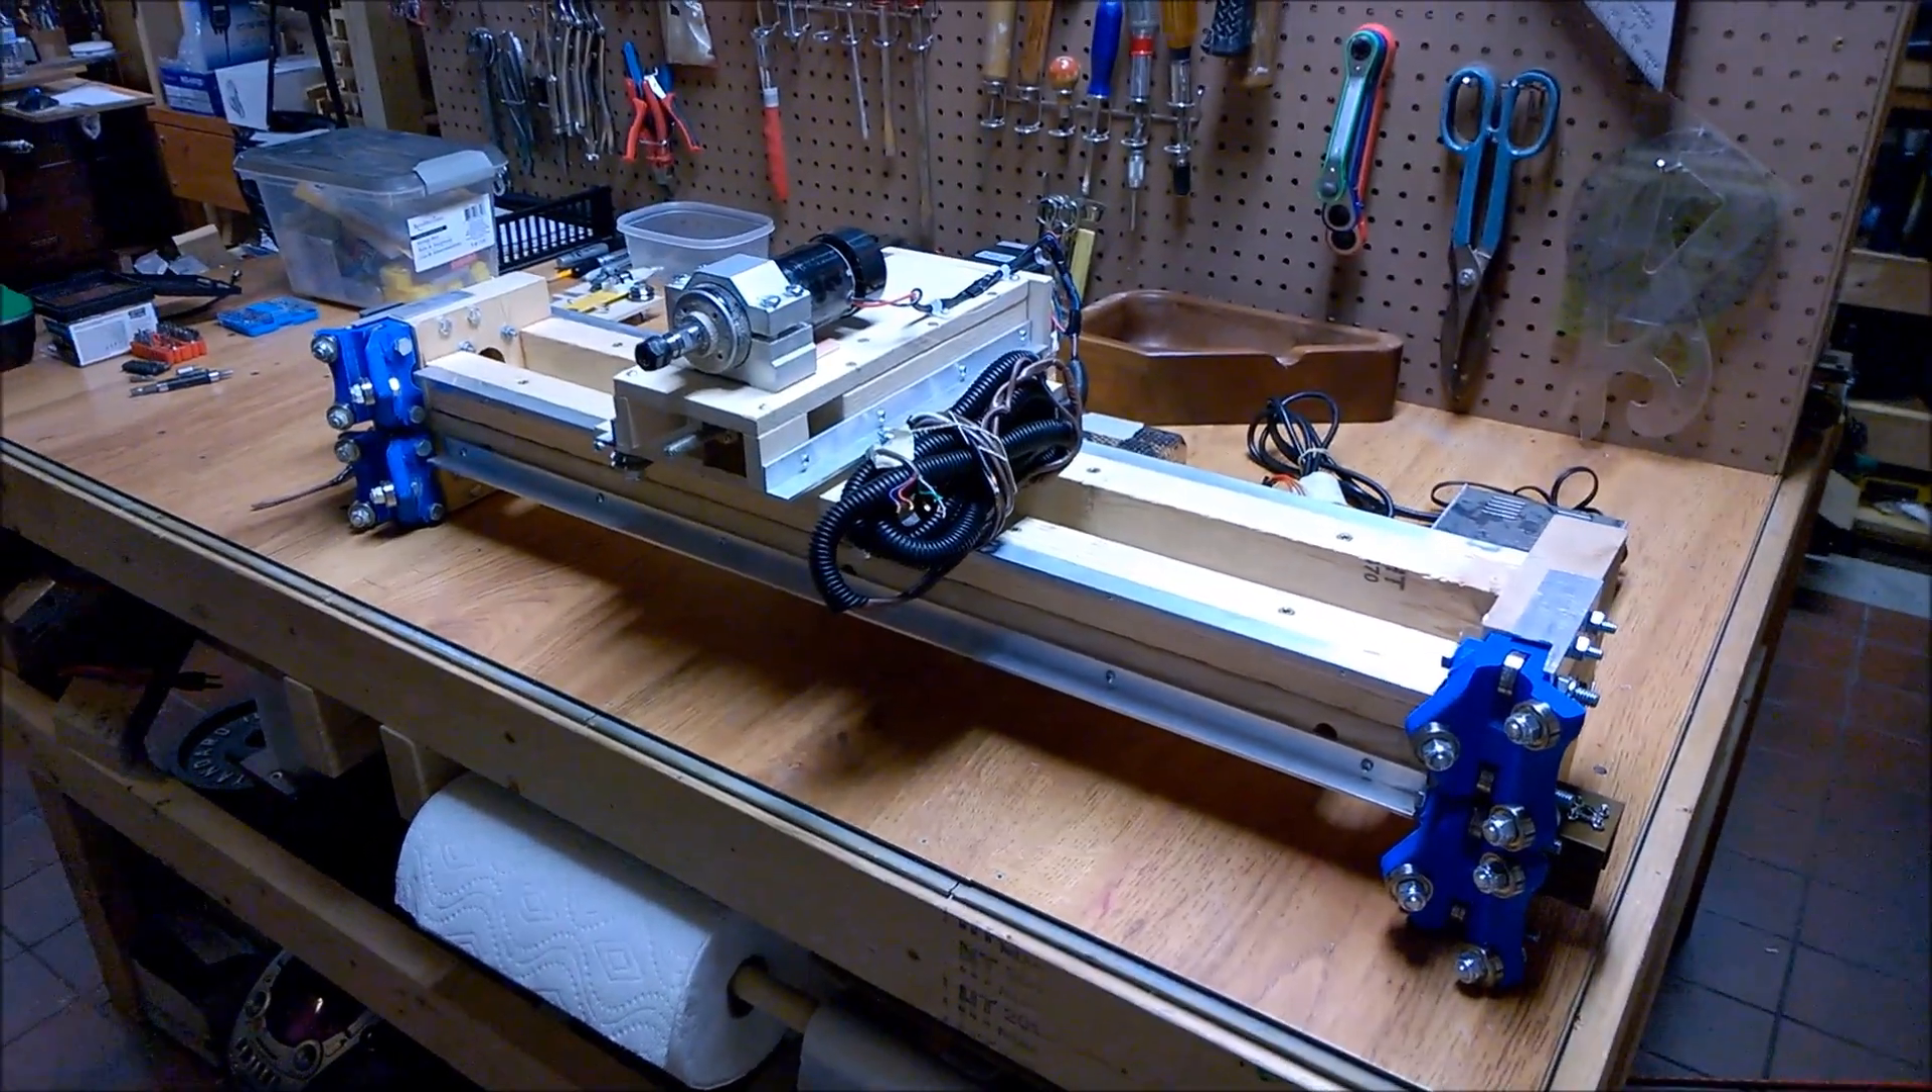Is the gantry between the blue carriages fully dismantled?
No.